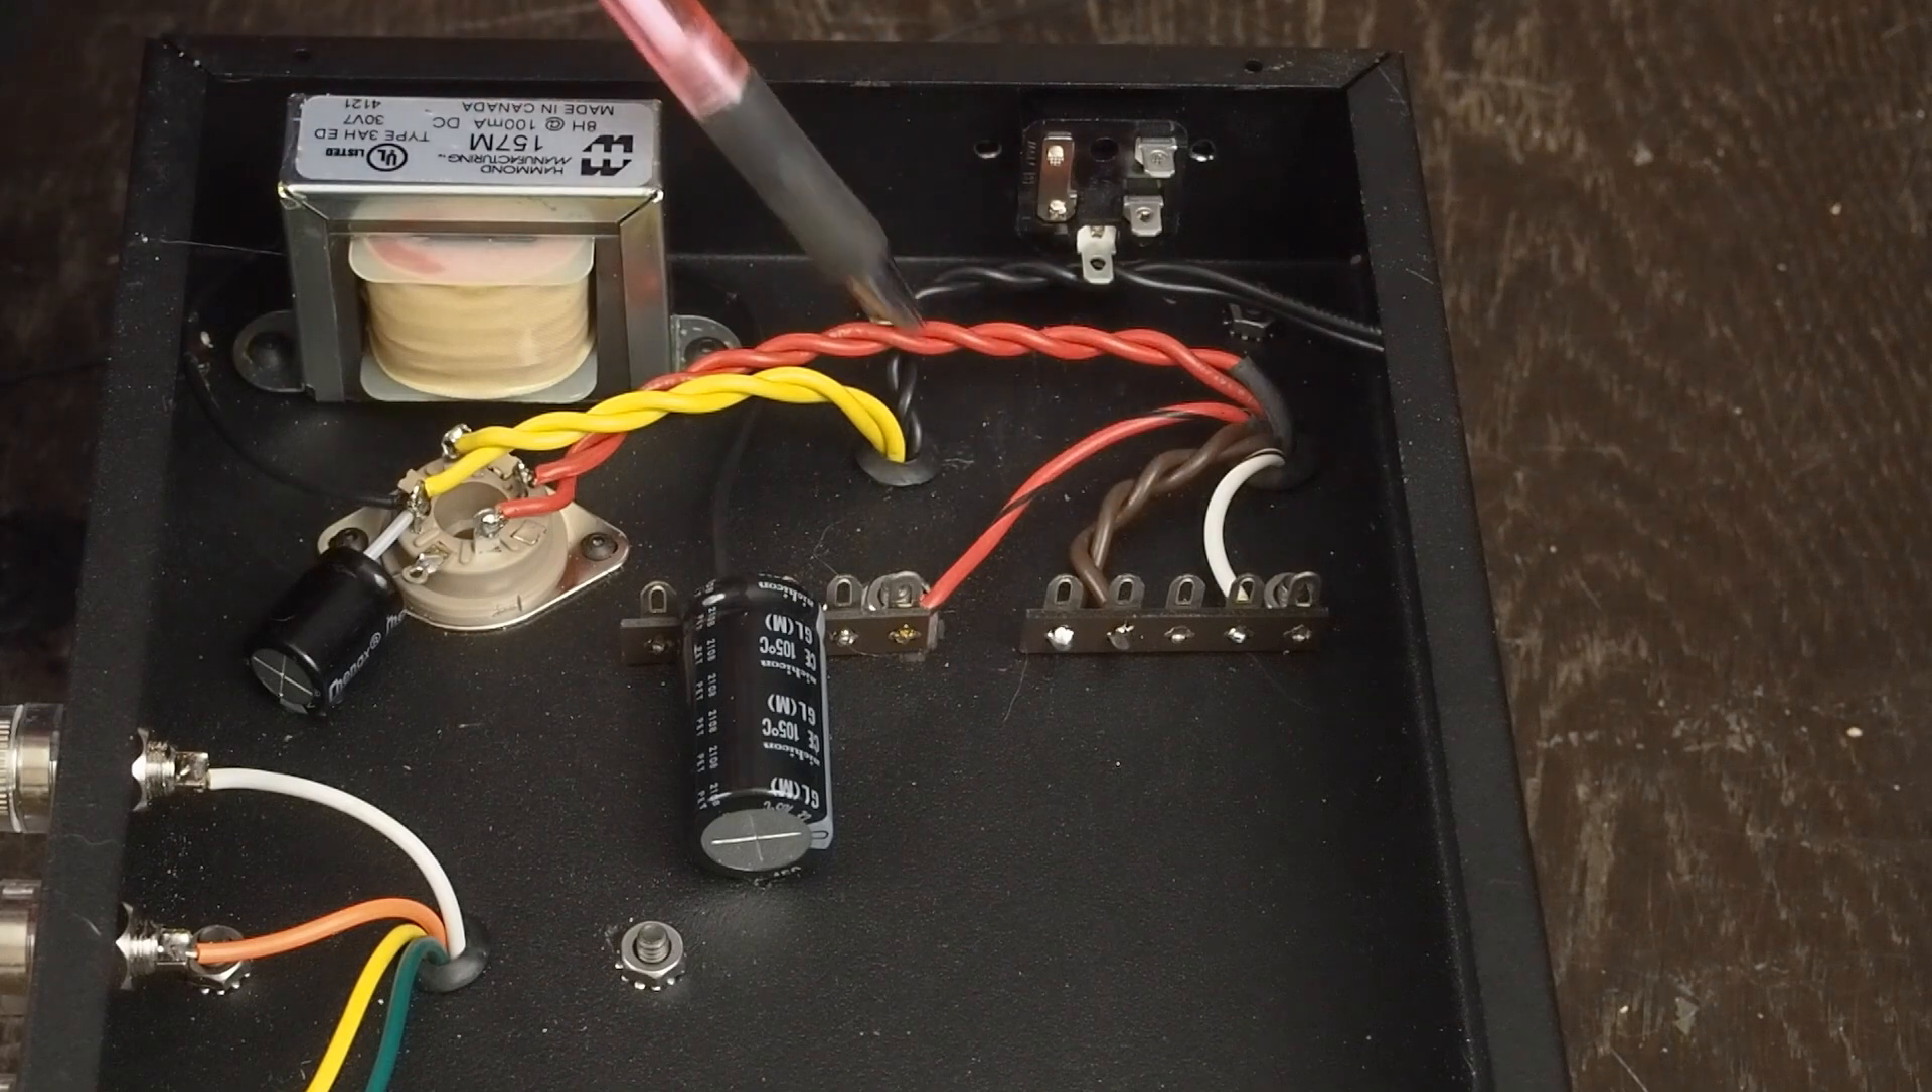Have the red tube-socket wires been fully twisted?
Yes.